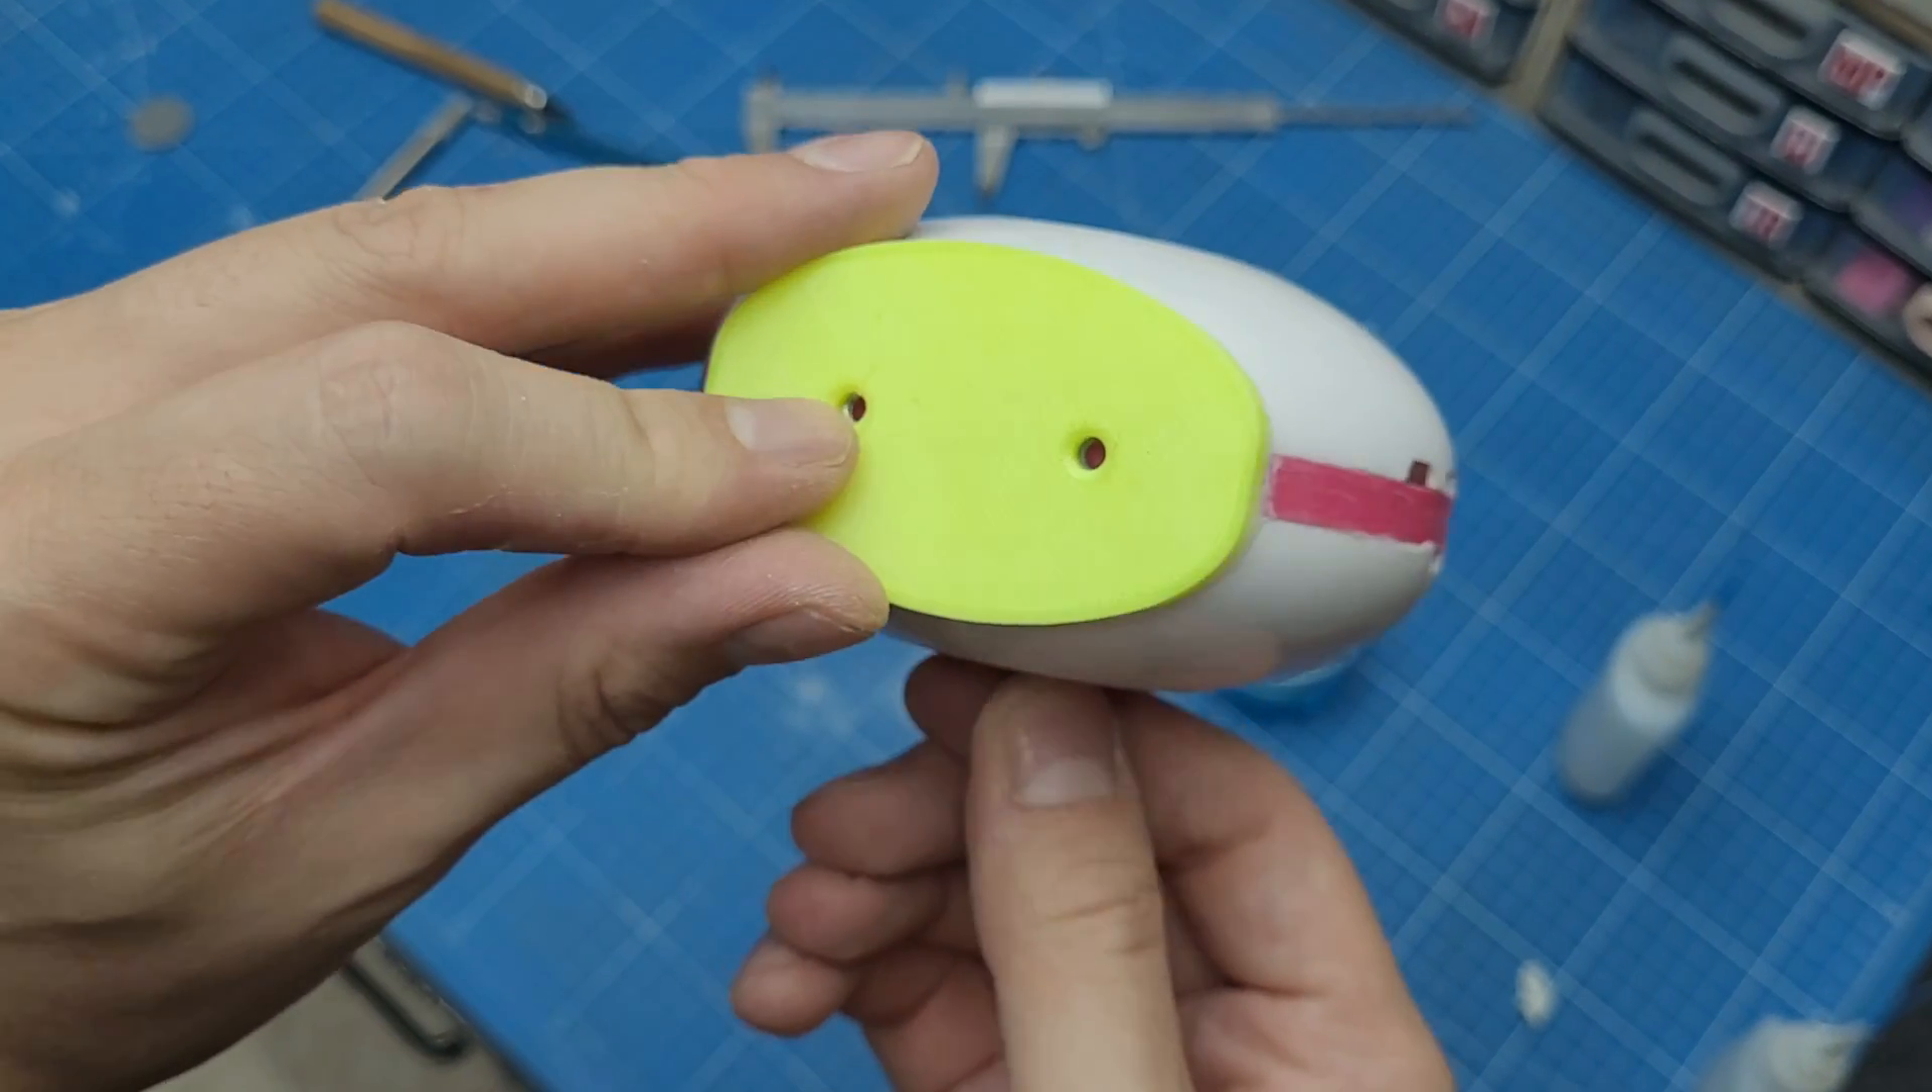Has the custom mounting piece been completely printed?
Yes.